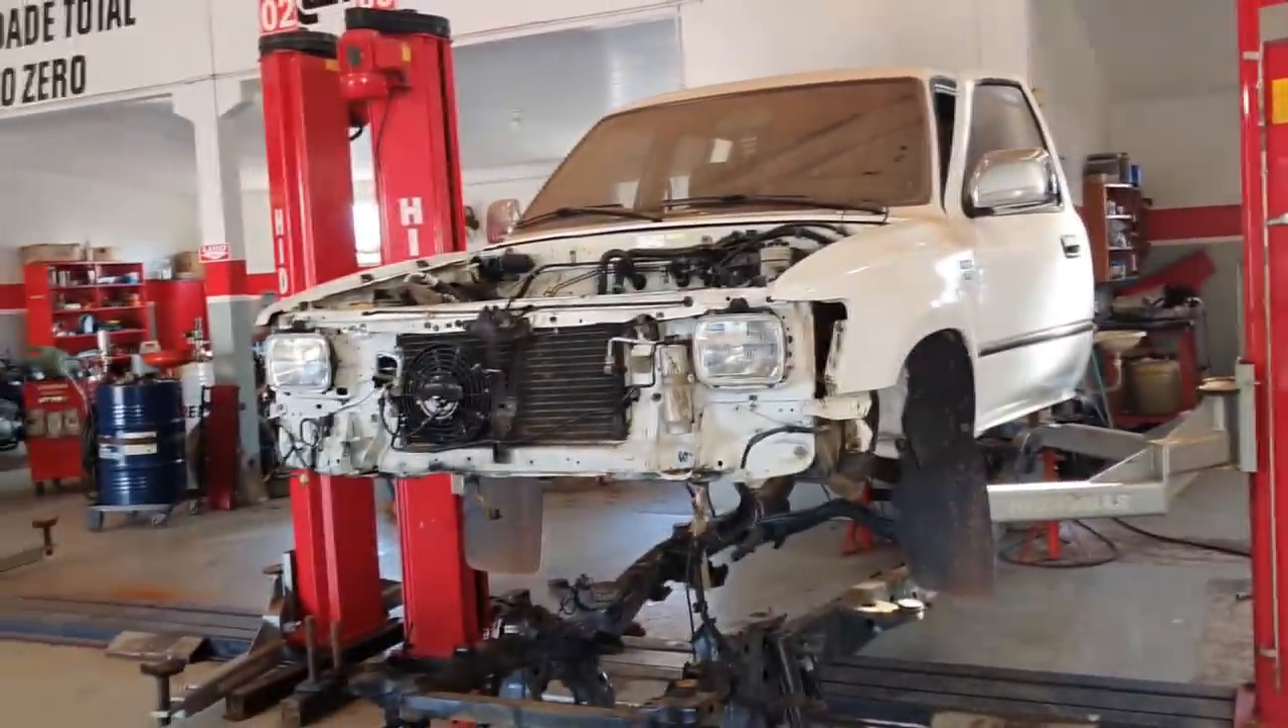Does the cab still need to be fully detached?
No.